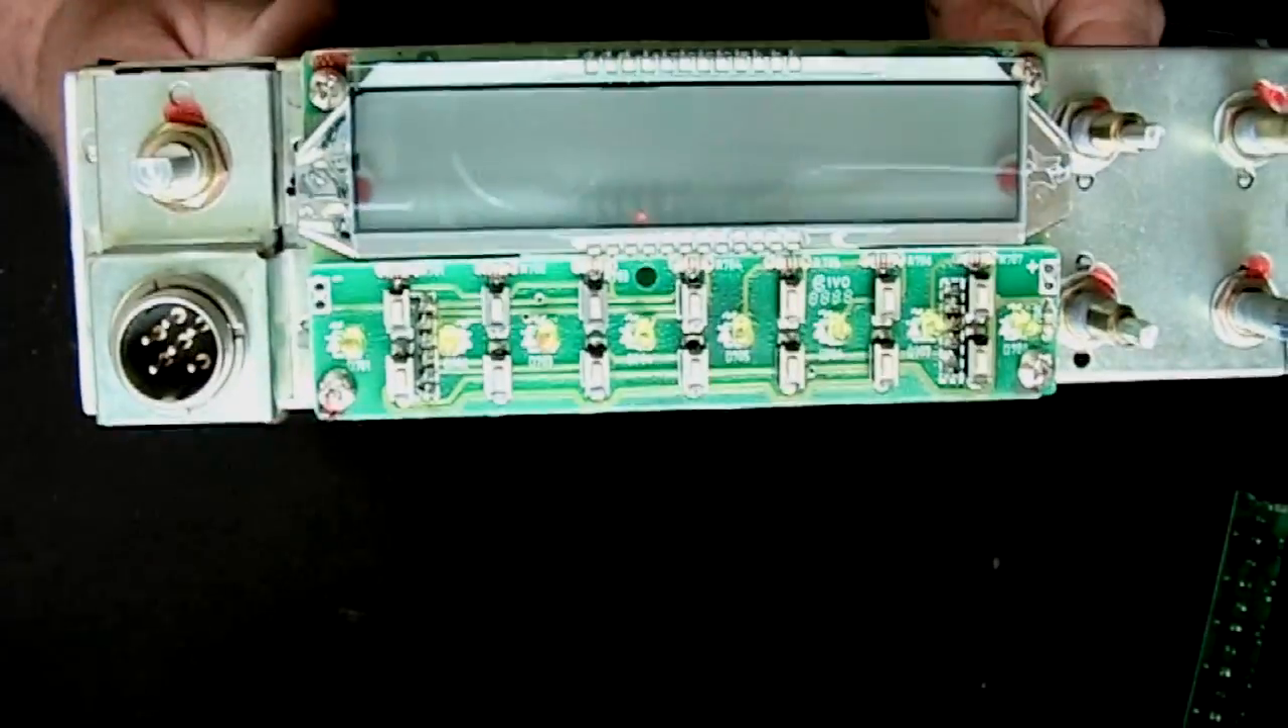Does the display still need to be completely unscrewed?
Yes.